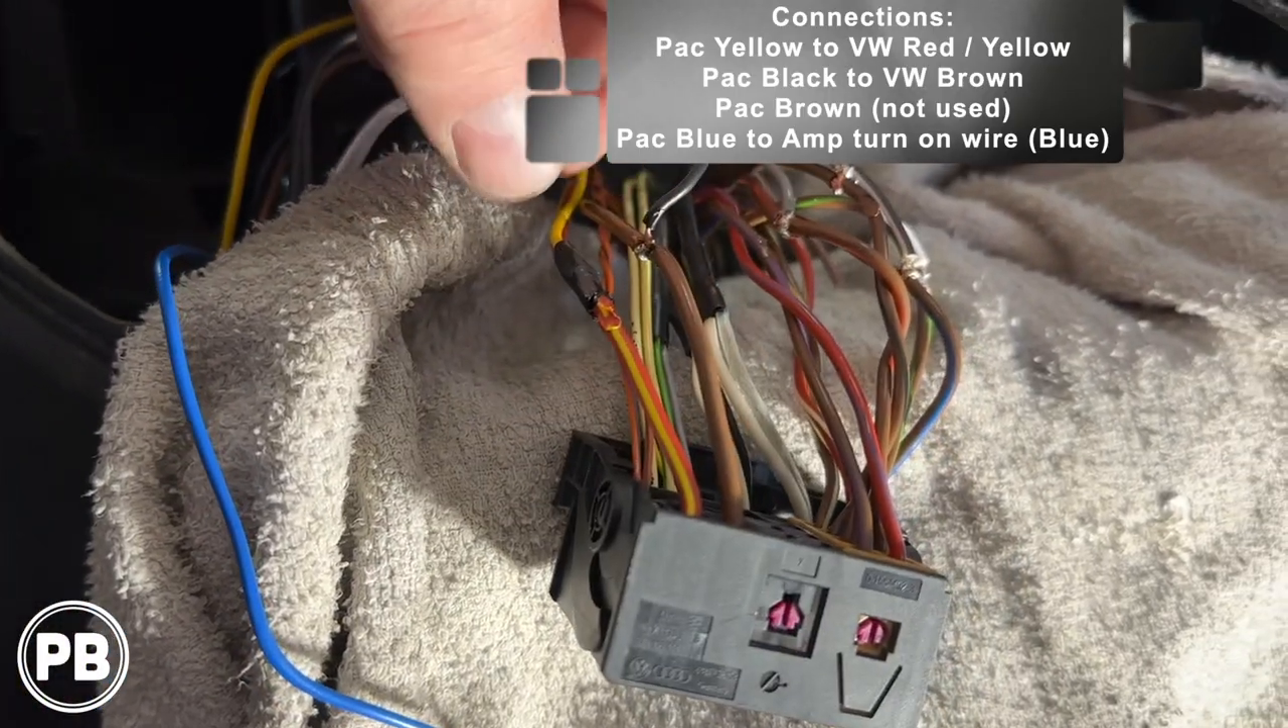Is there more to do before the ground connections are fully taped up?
Yes.